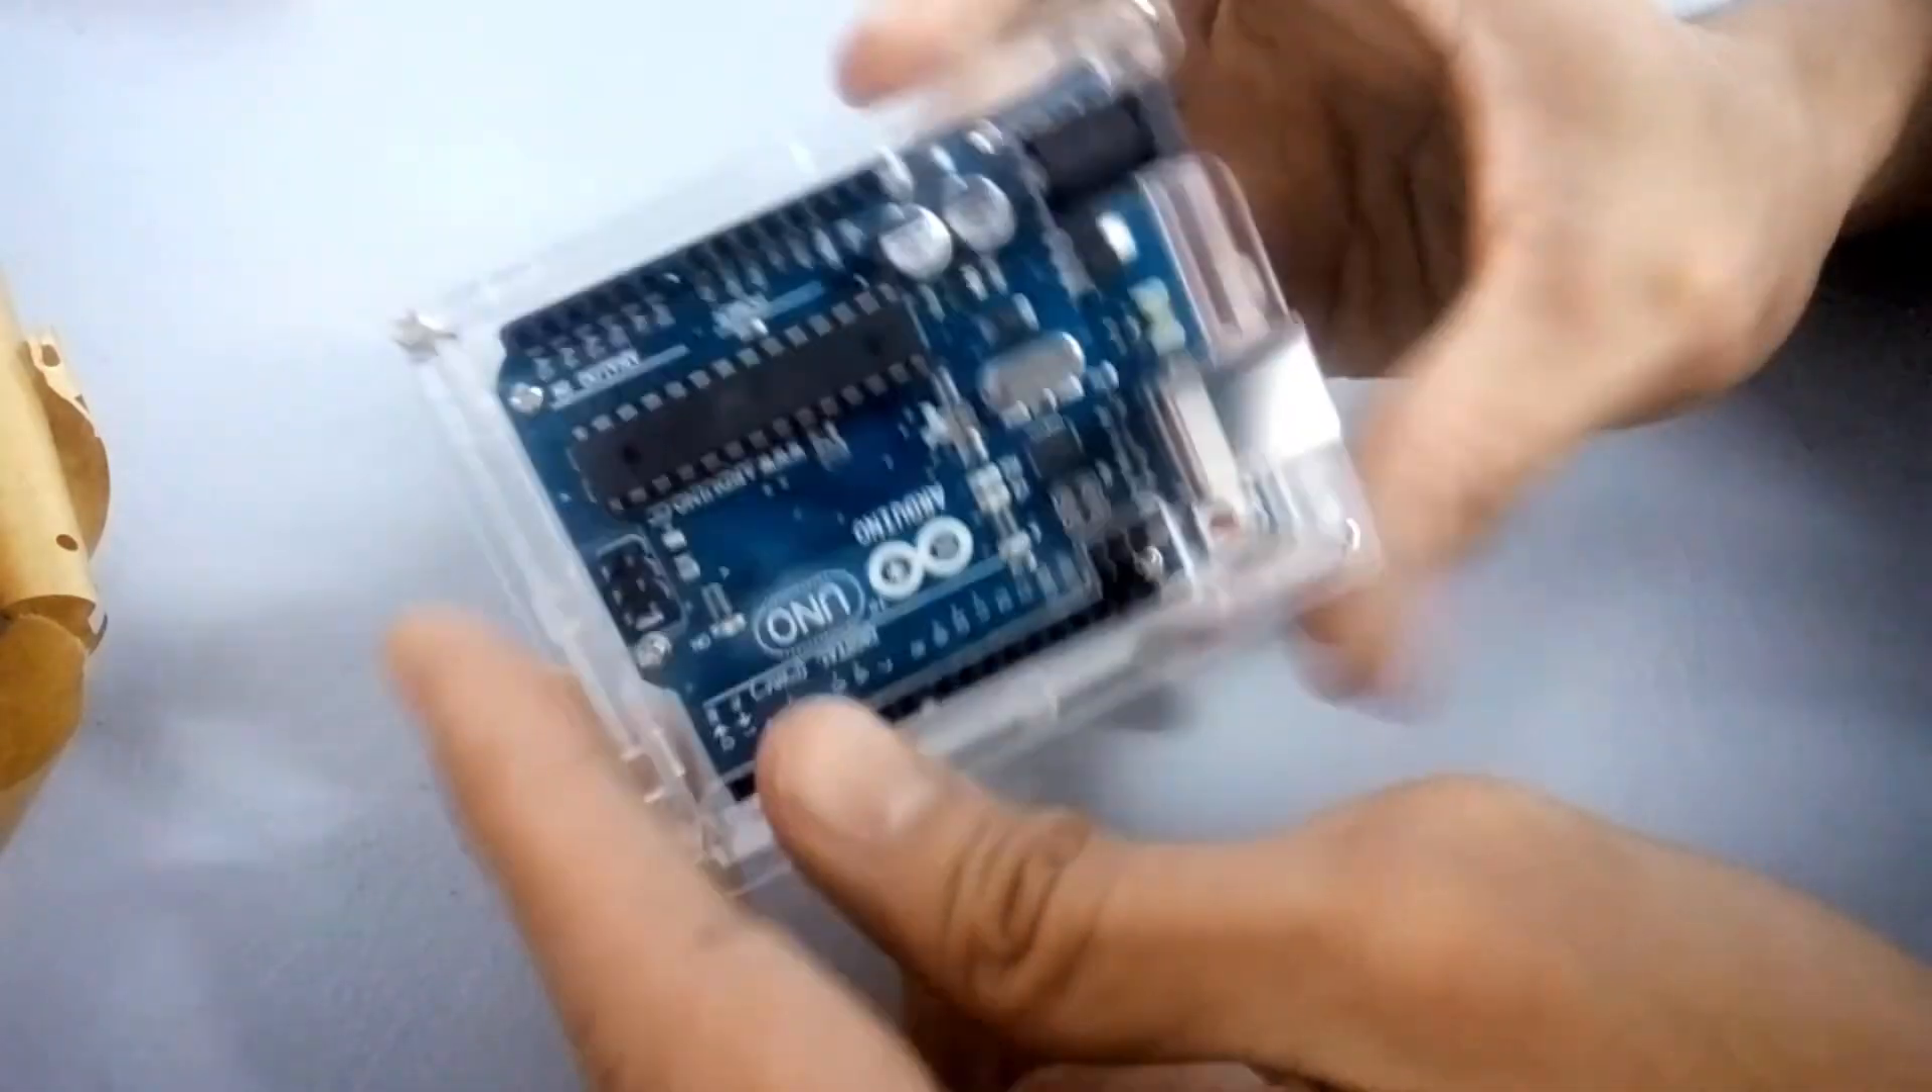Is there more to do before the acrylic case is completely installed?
No.